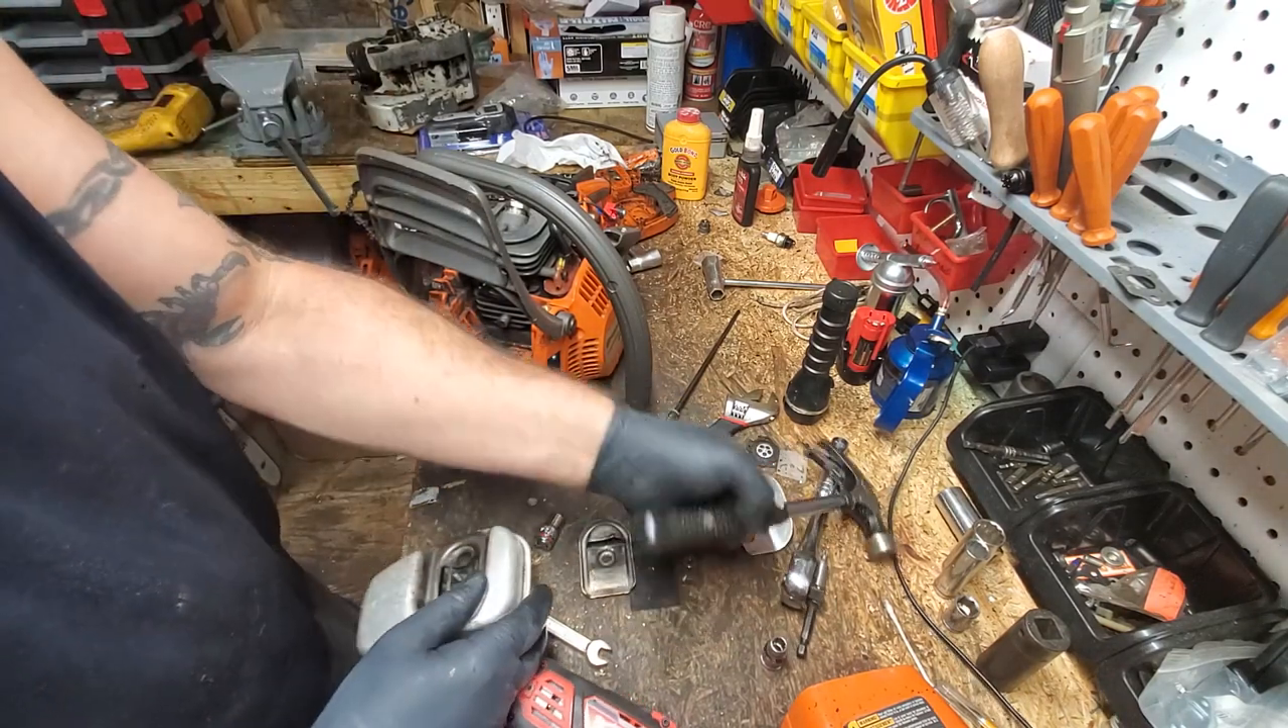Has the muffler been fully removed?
Yes.